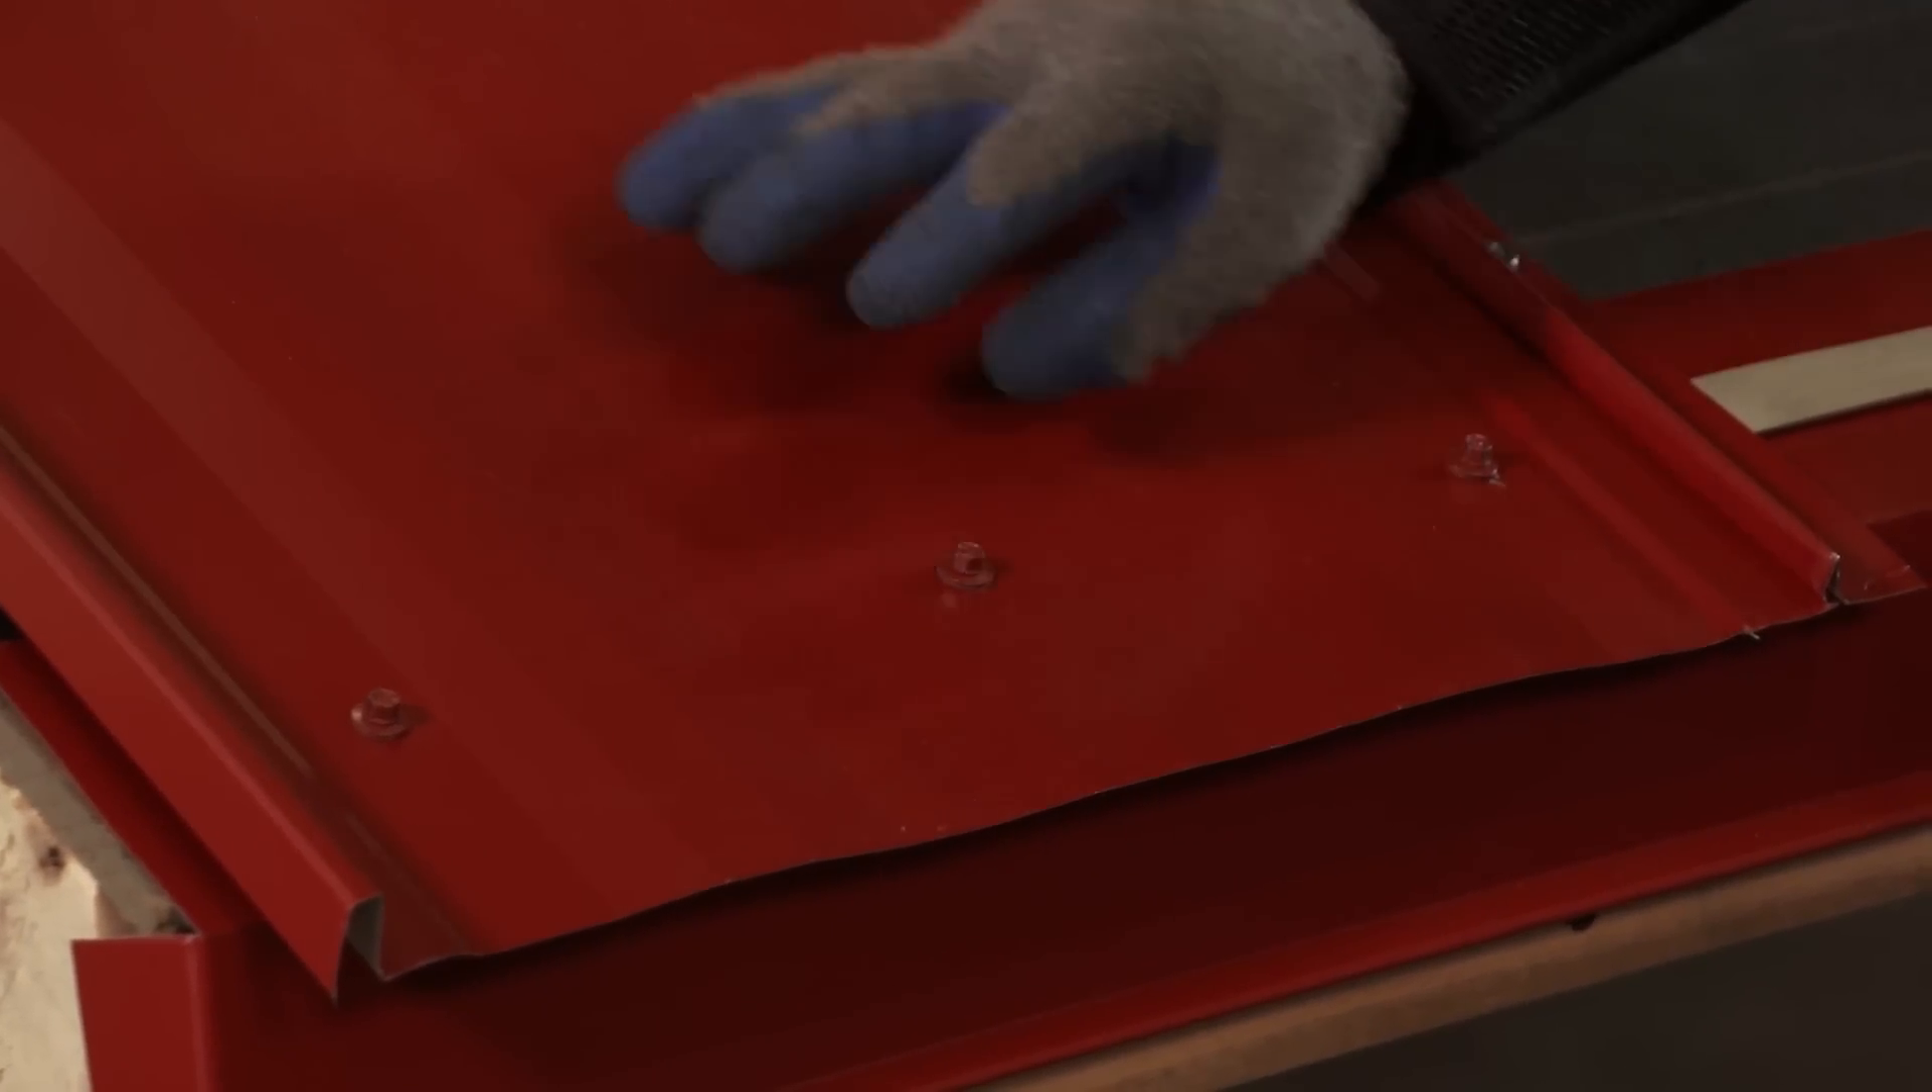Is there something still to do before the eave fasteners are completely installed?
No.